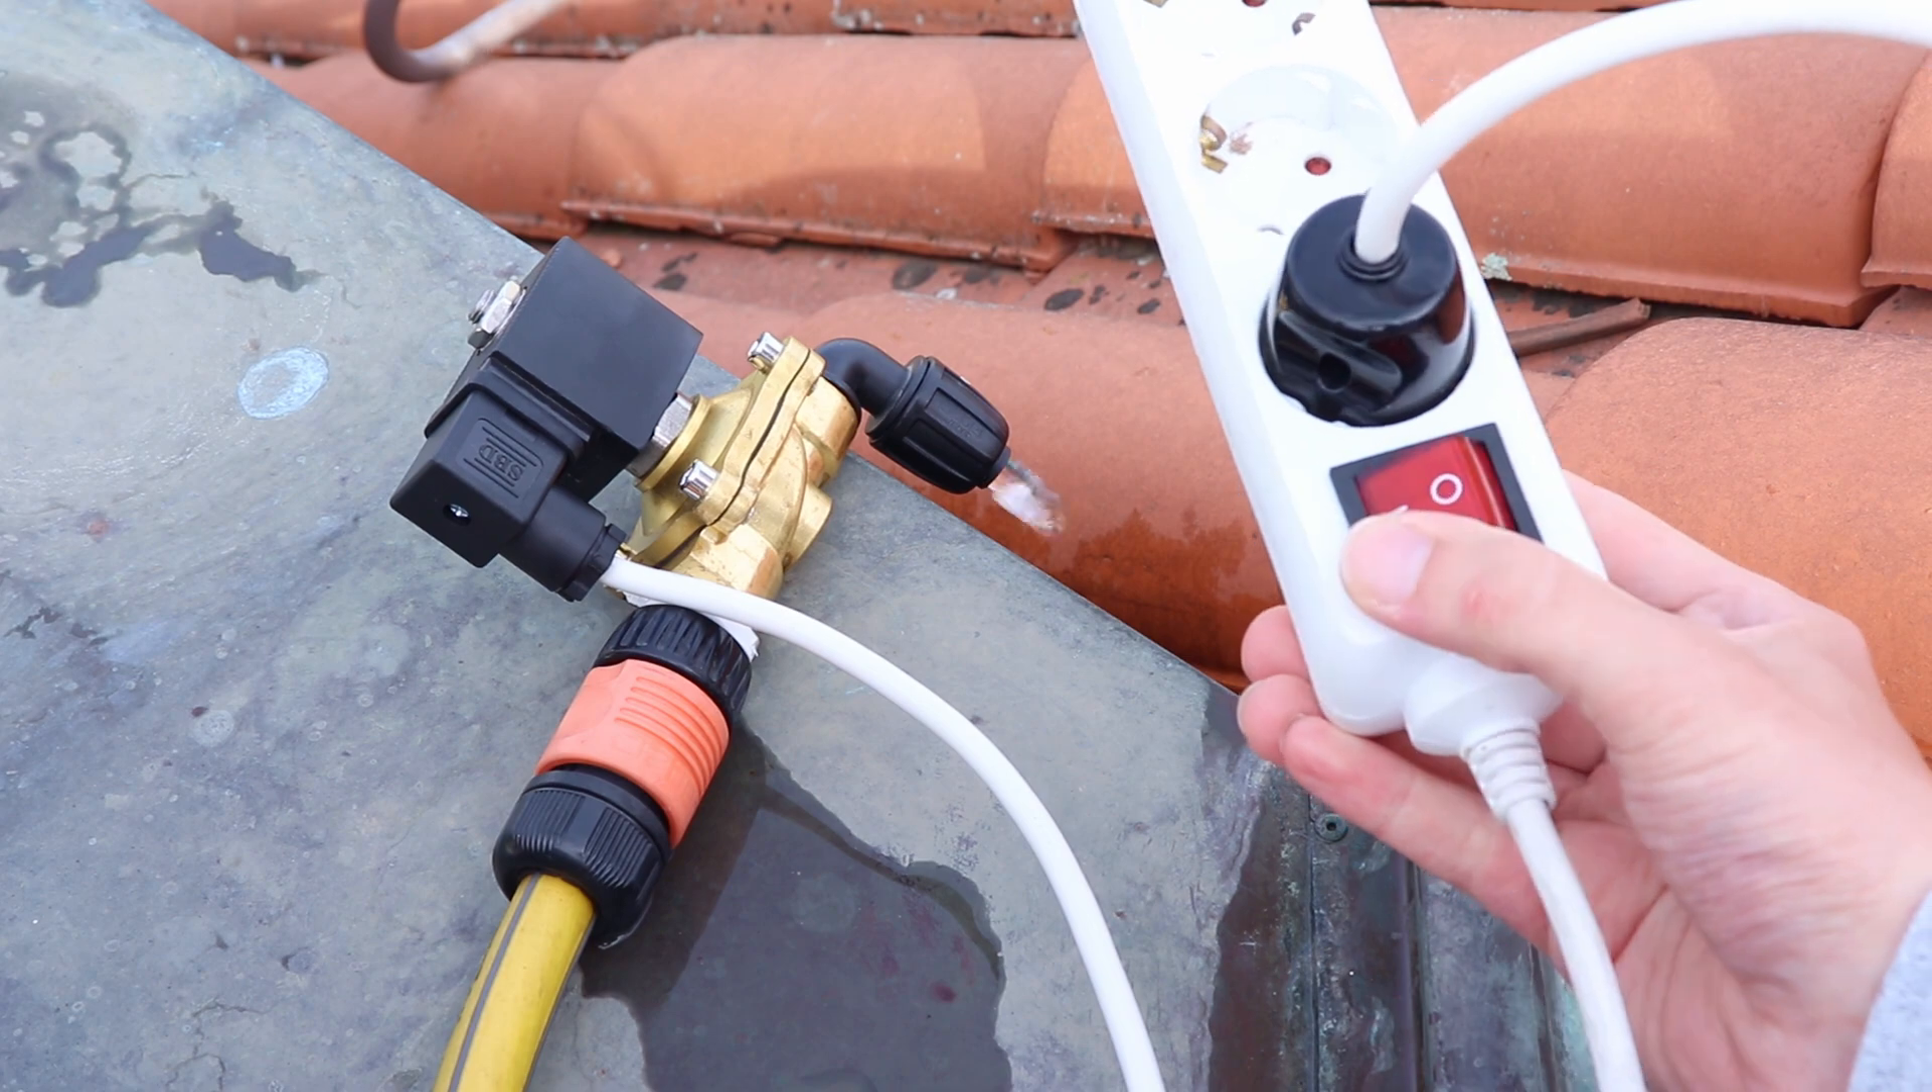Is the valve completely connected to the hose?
Yes.